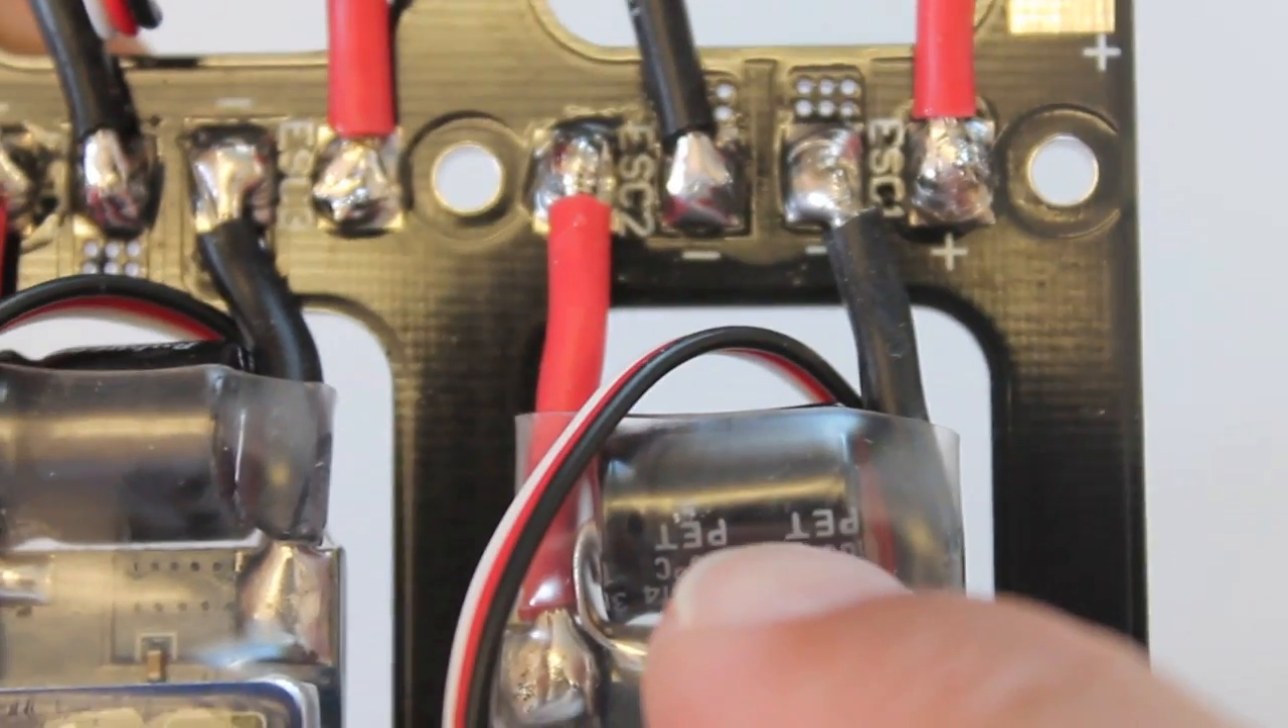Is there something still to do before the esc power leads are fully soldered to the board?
No.